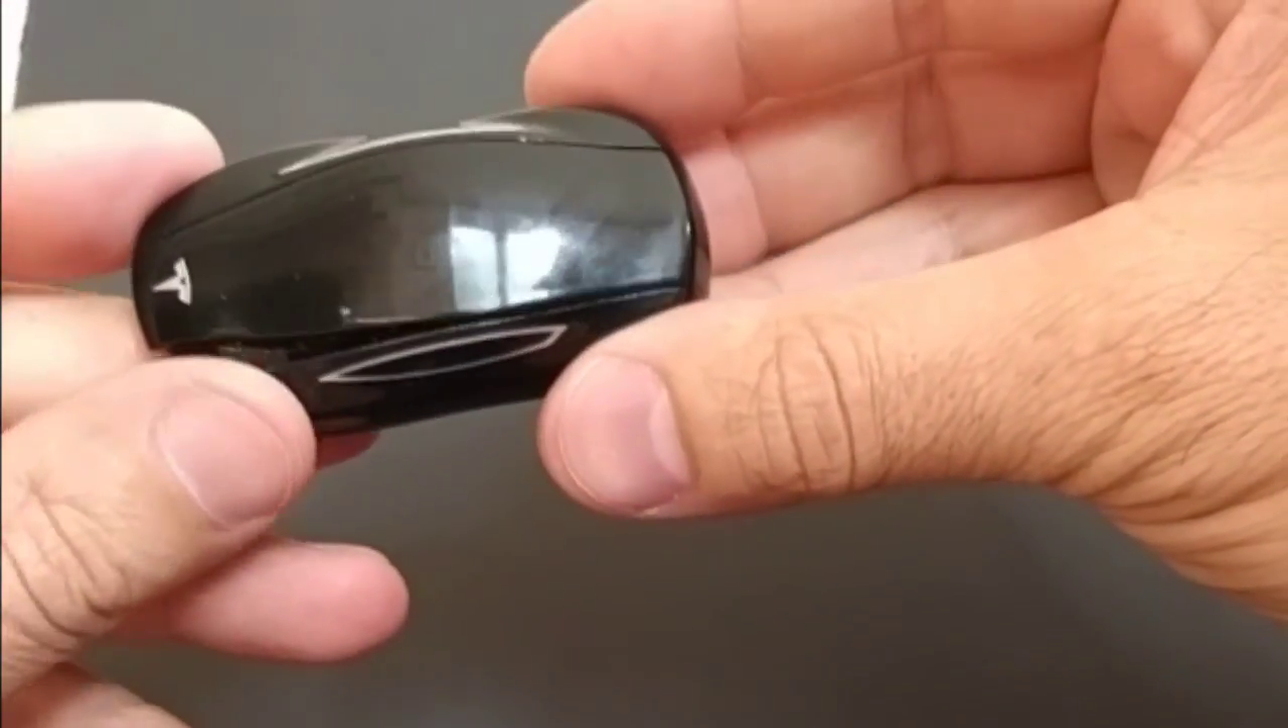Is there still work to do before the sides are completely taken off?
Yes.